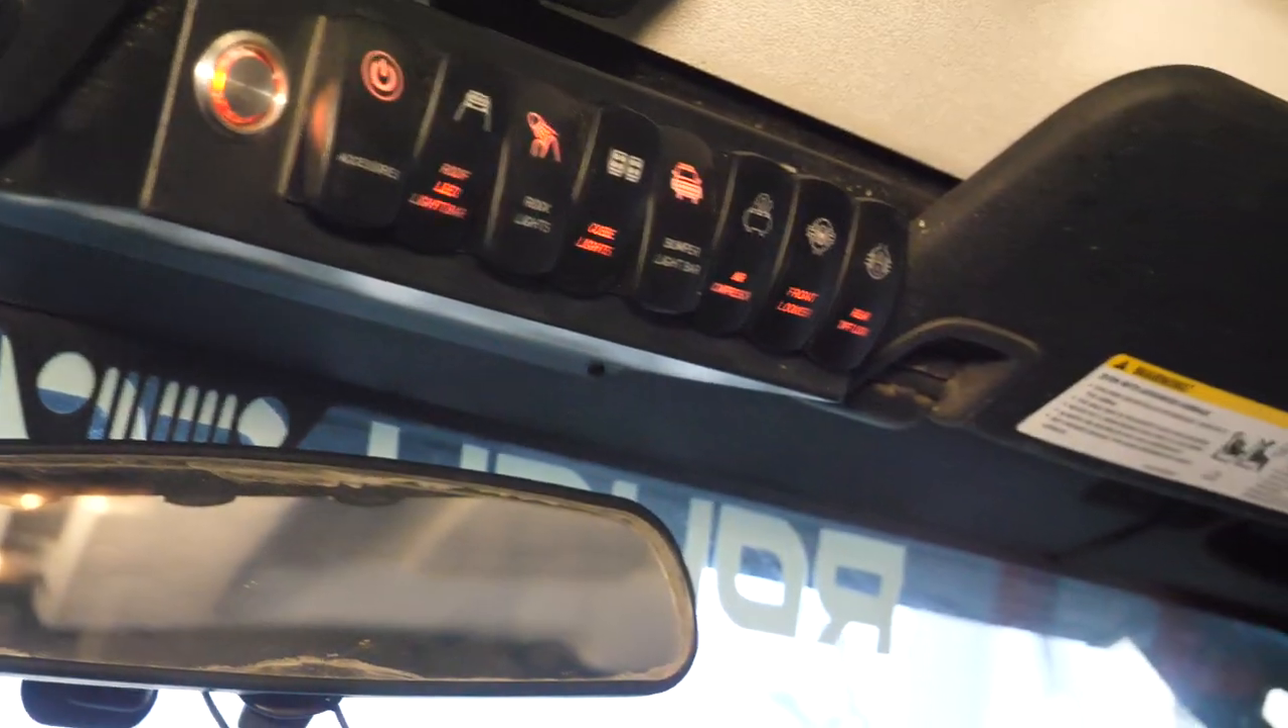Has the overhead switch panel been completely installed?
Yes.